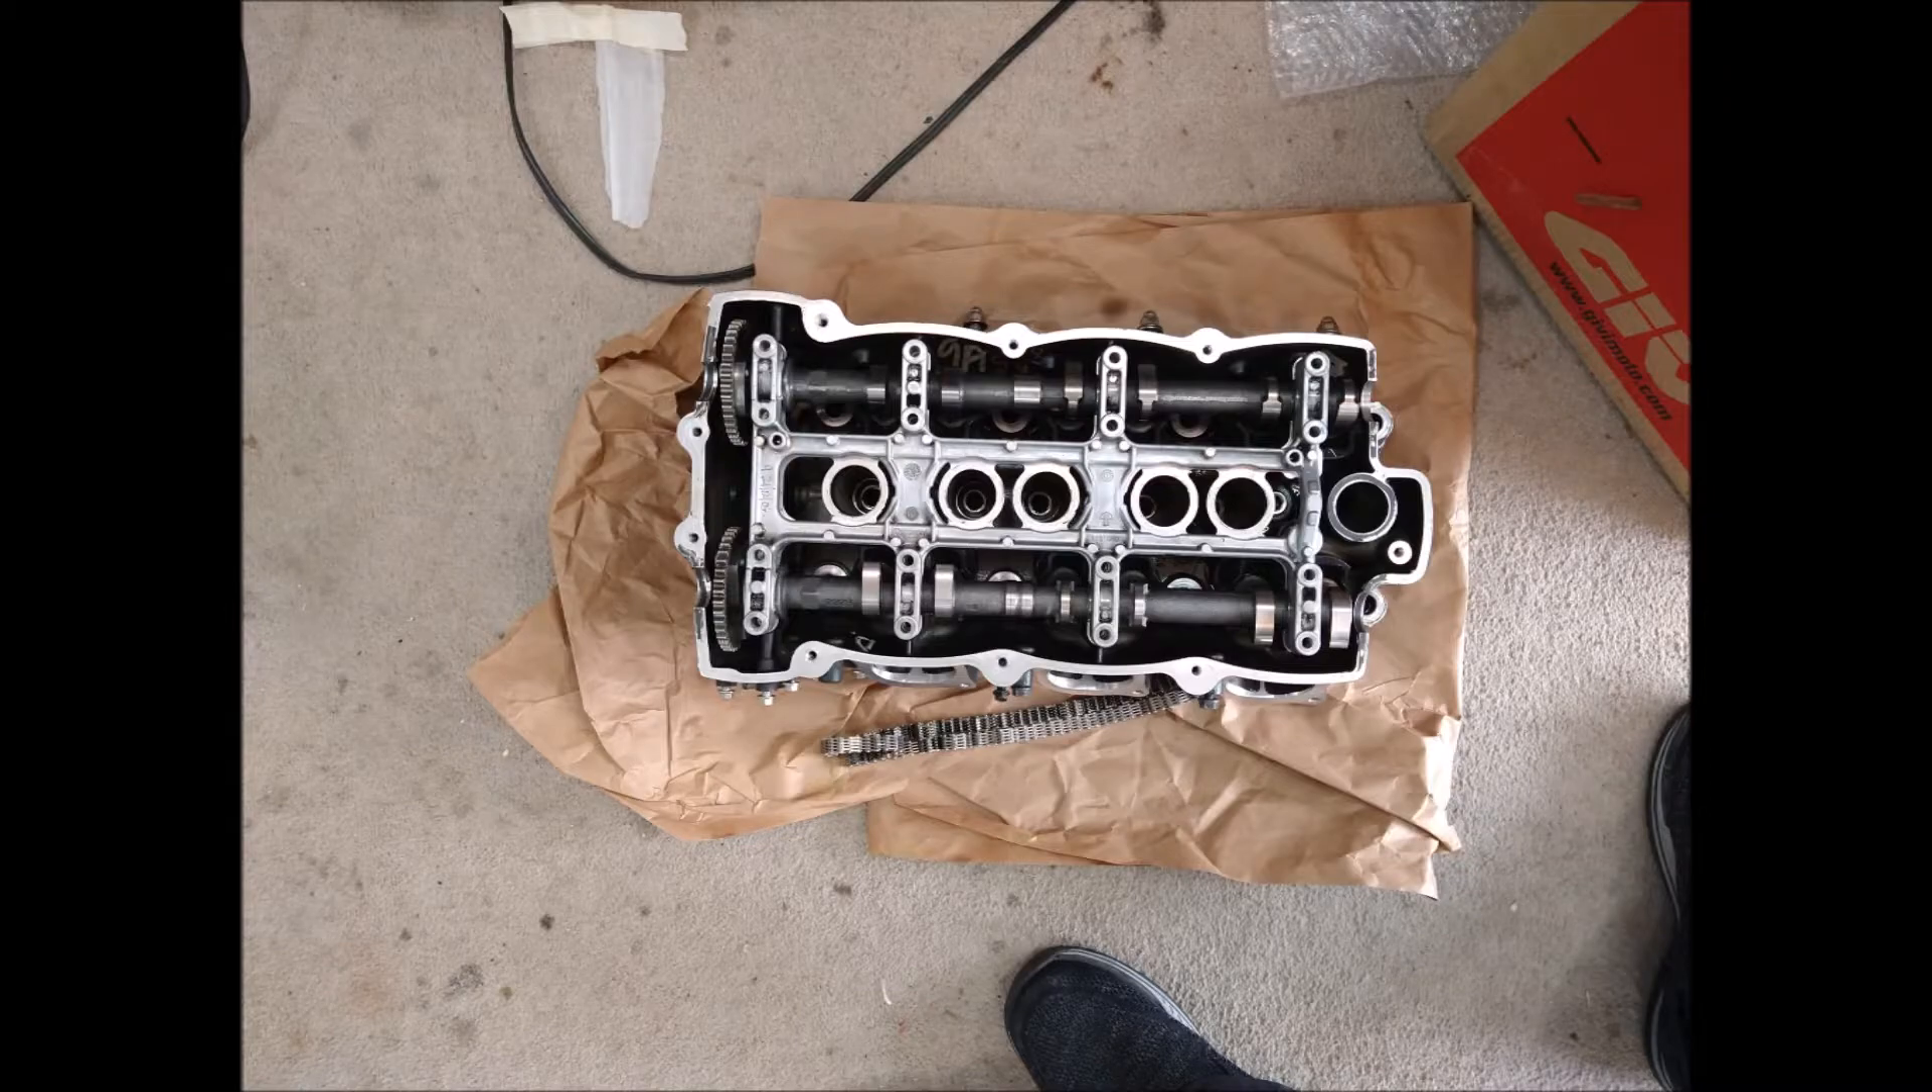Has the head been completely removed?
Yes.